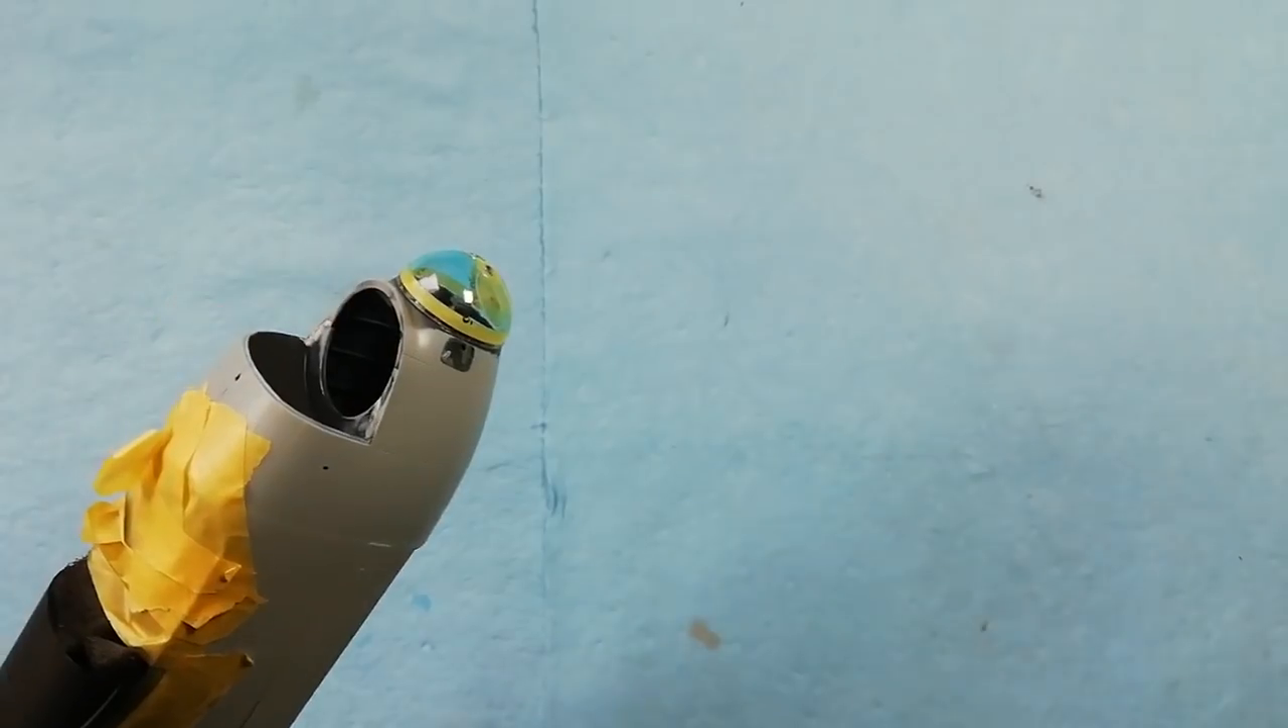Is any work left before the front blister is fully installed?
No.